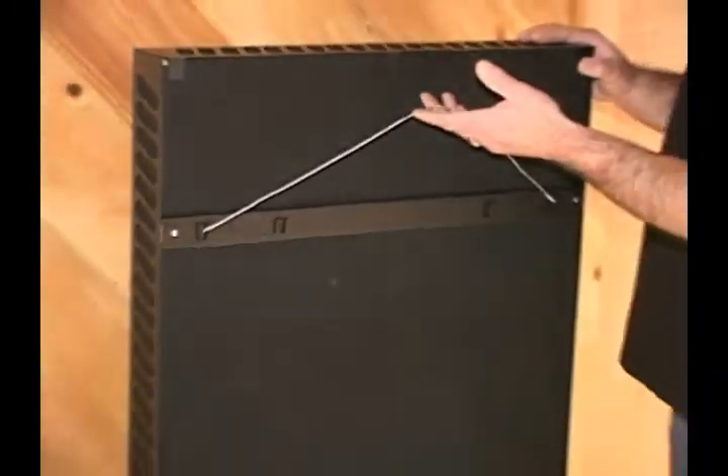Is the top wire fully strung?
Yes.